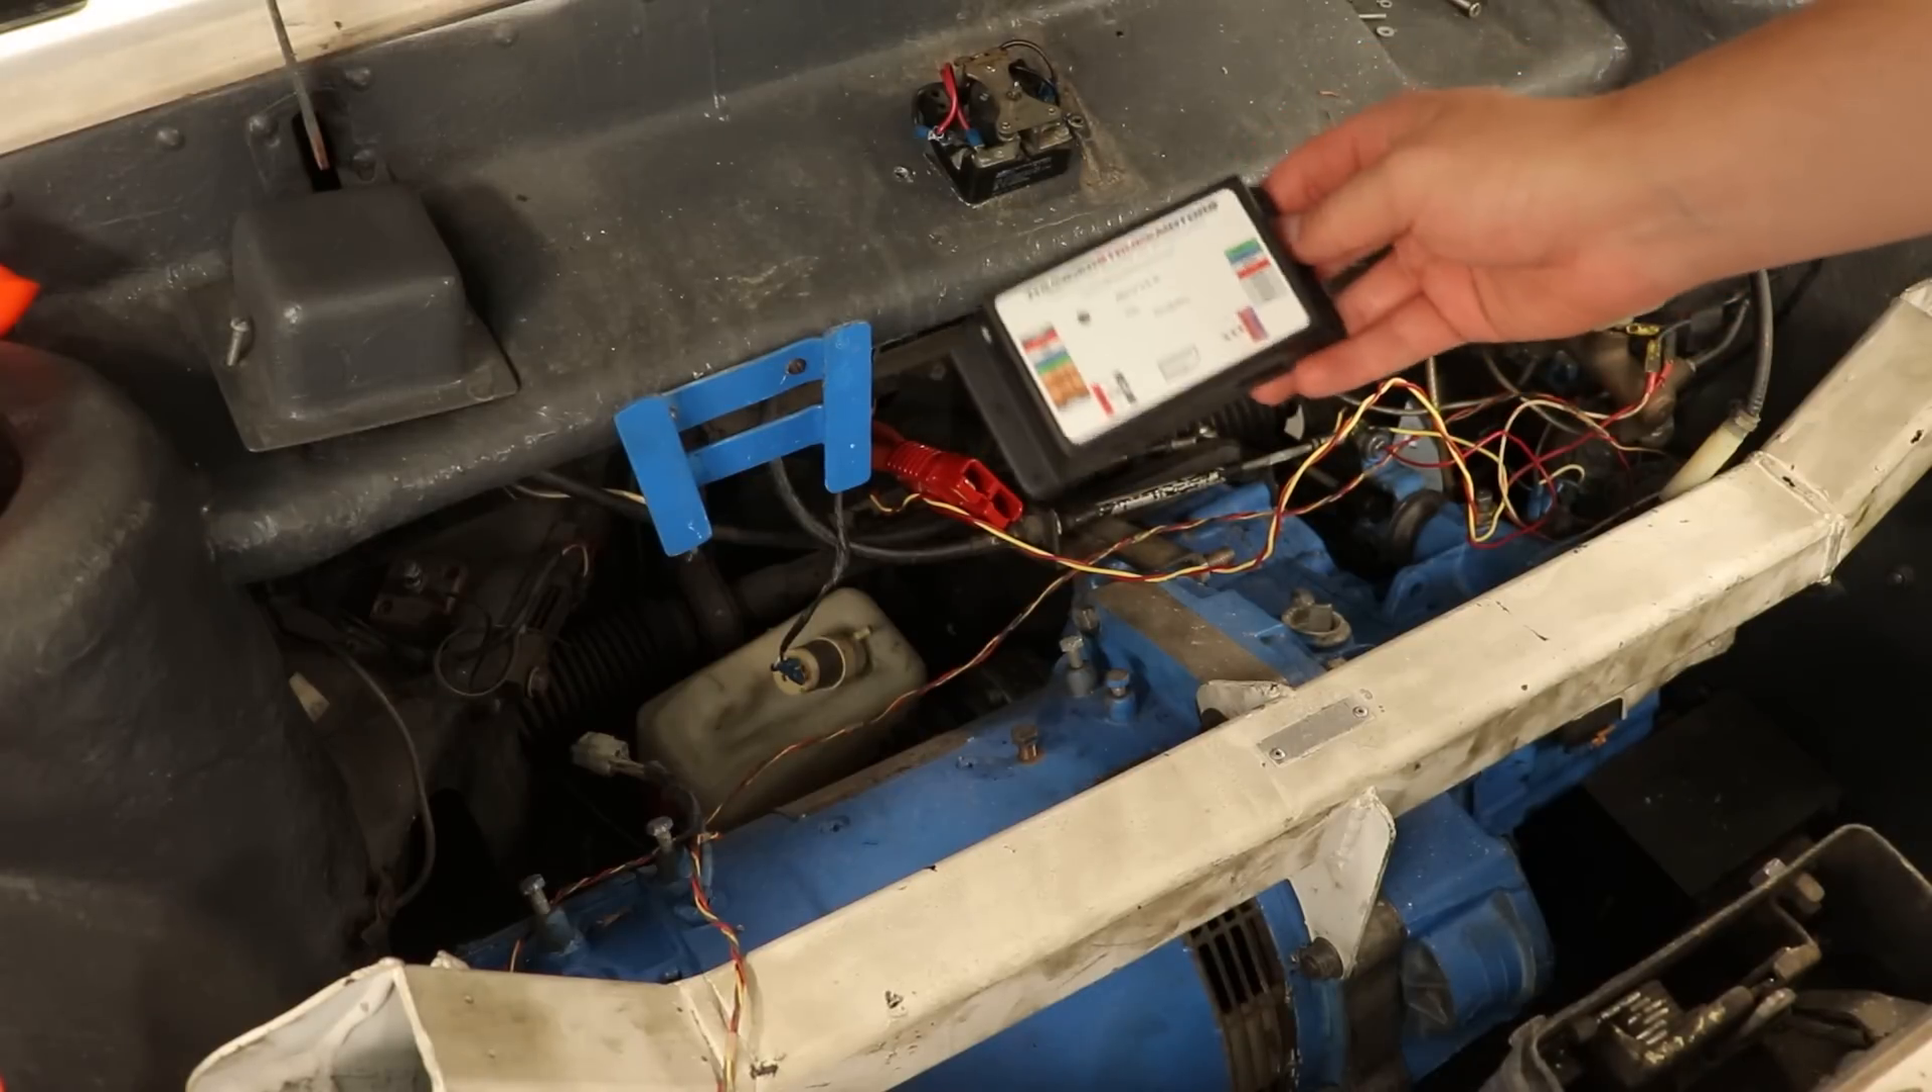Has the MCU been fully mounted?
No.